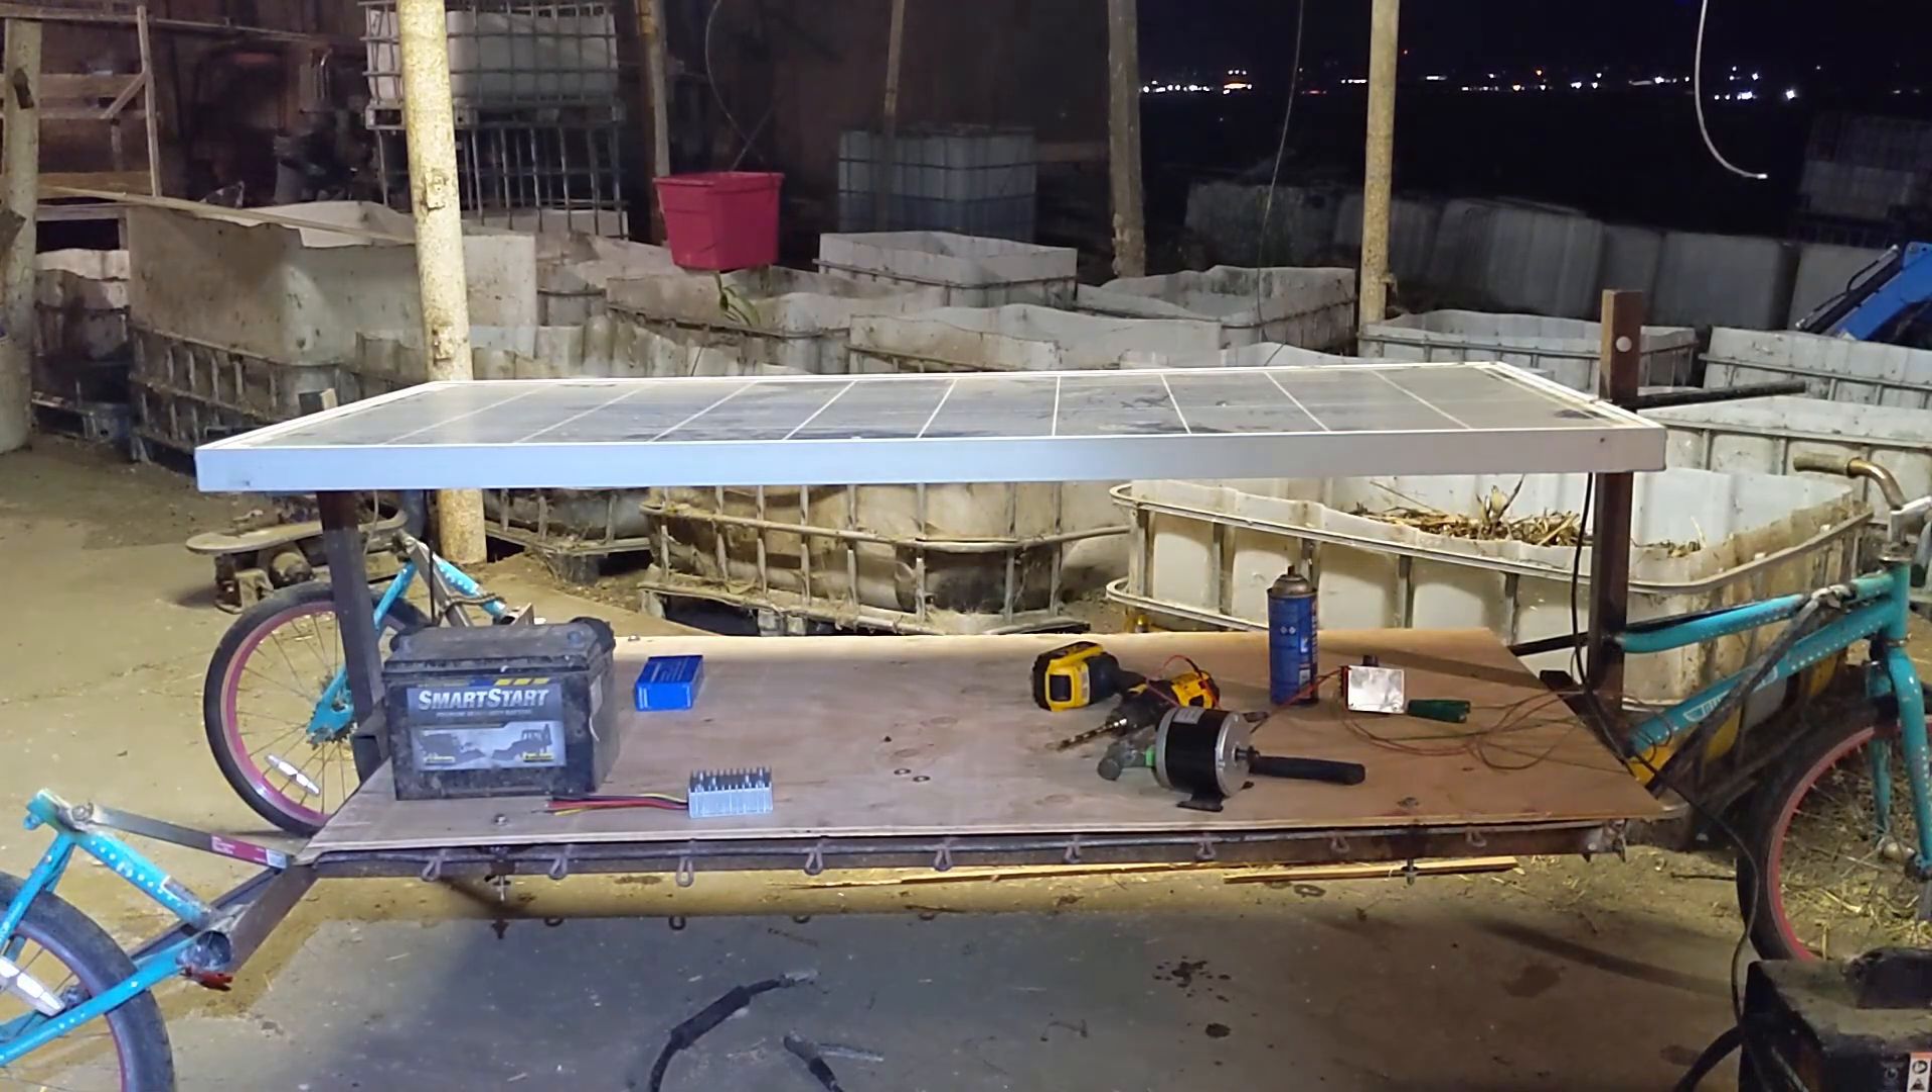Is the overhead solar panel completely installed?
Yes.